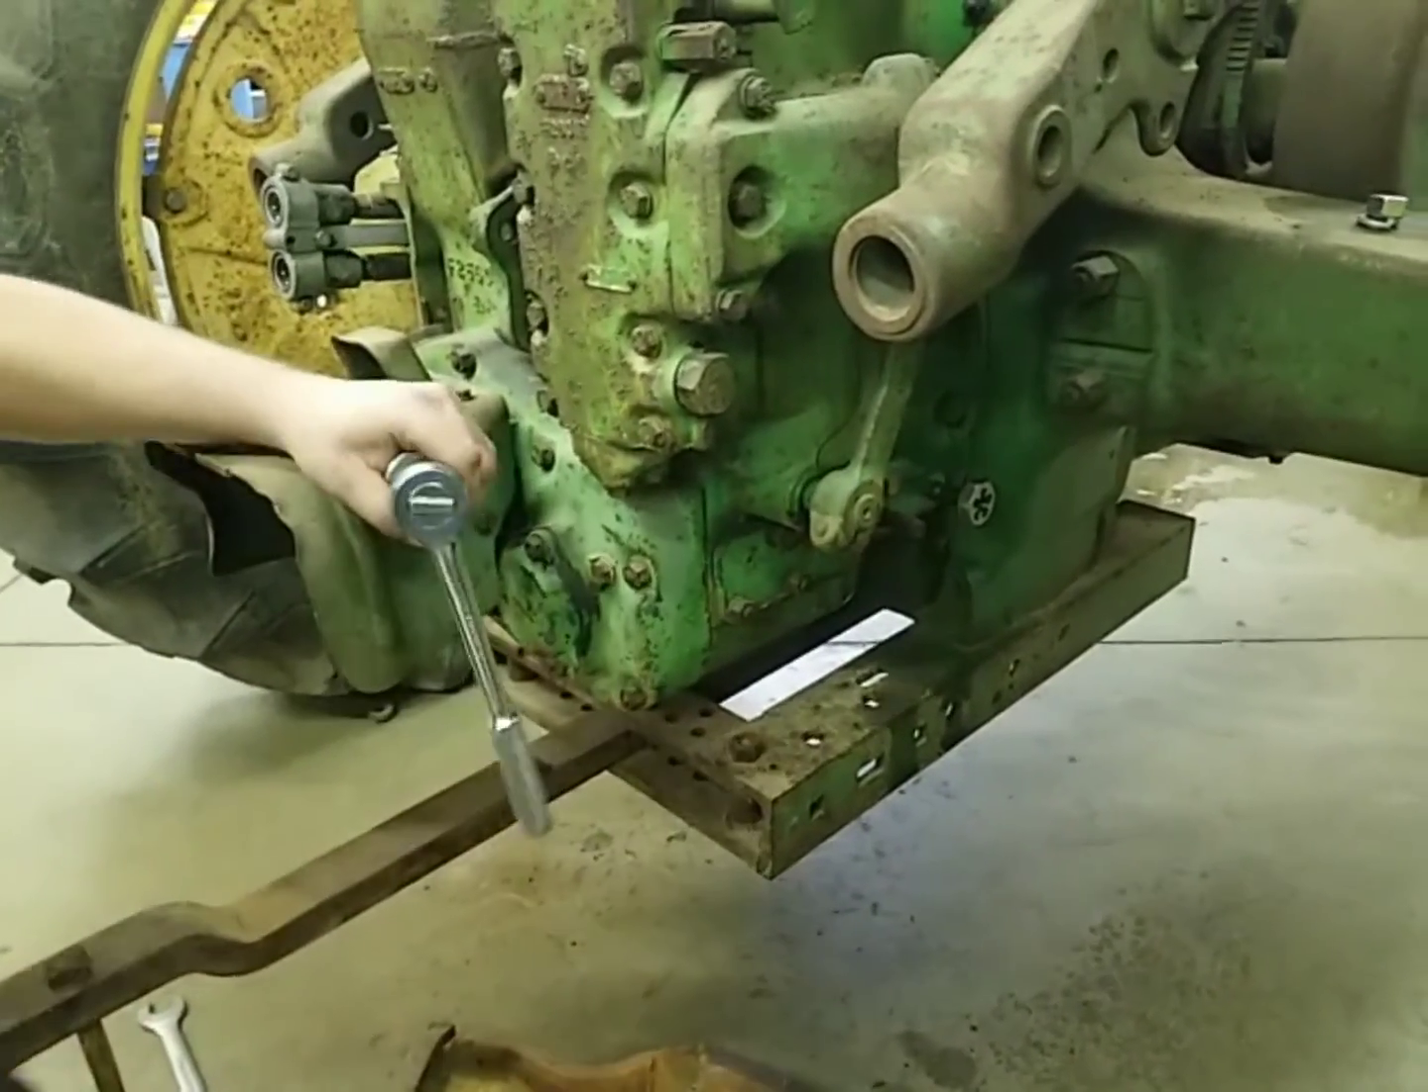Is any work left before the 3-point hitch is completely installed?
Yes.